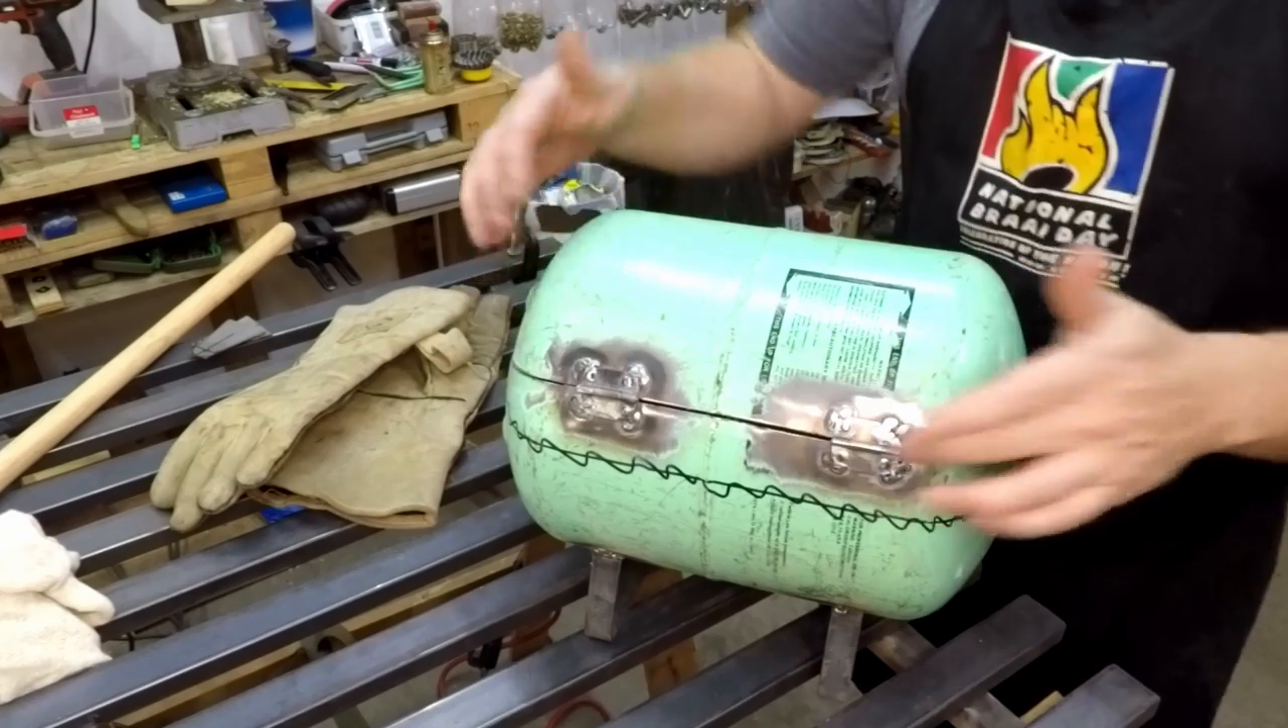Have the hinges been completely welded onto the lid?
Yes.